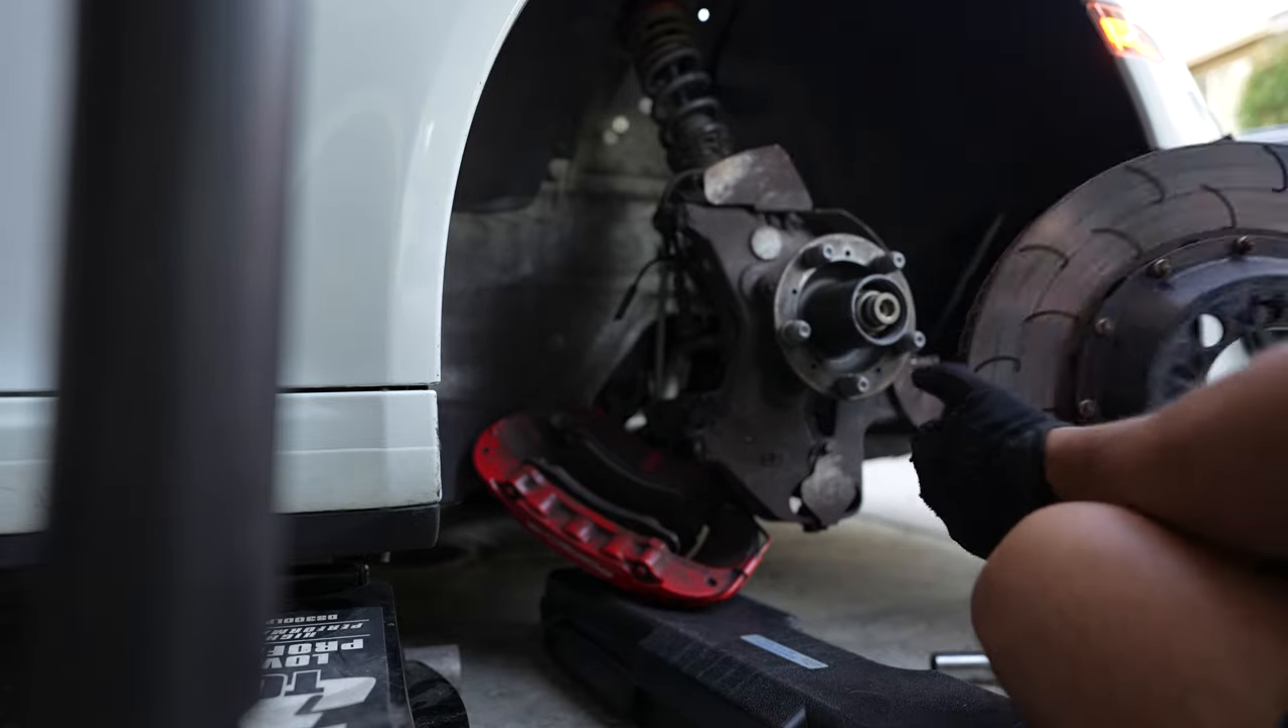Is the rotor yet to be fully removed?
No.